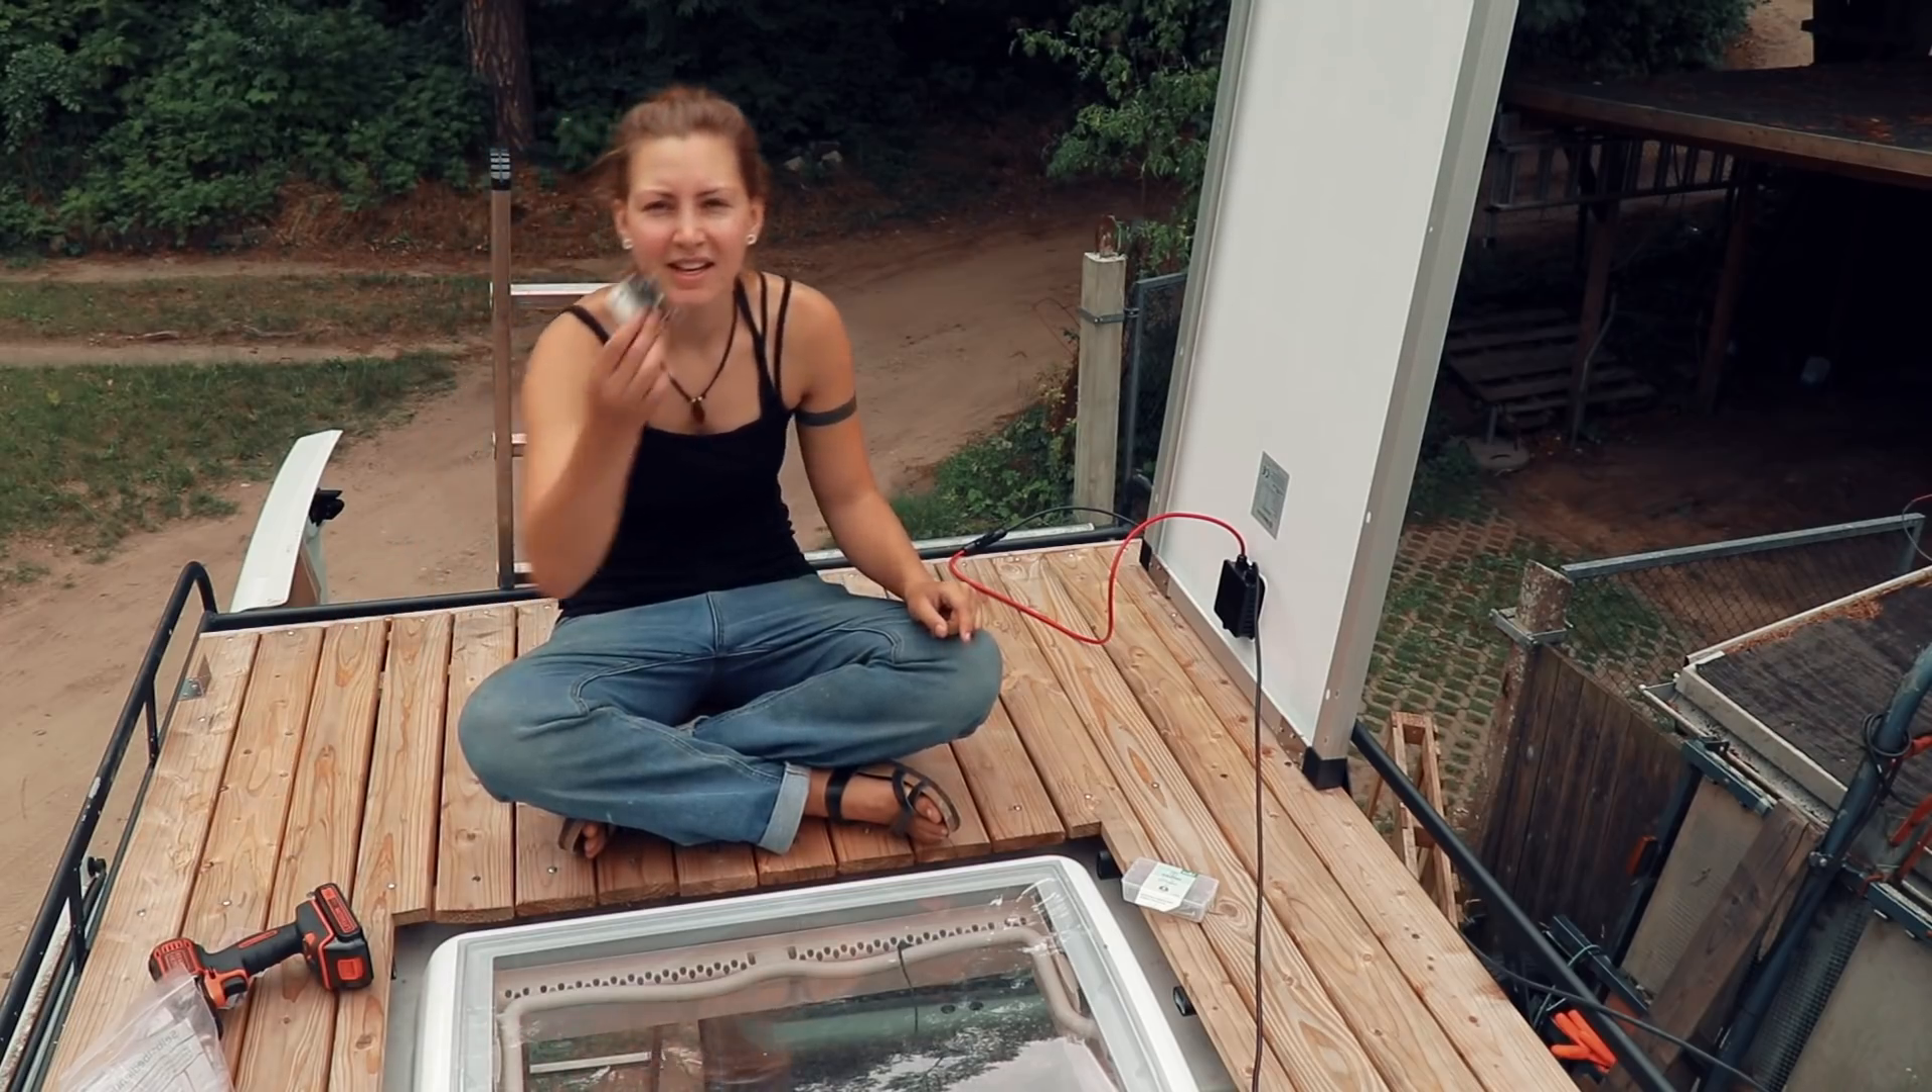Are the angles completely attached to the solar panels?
No.